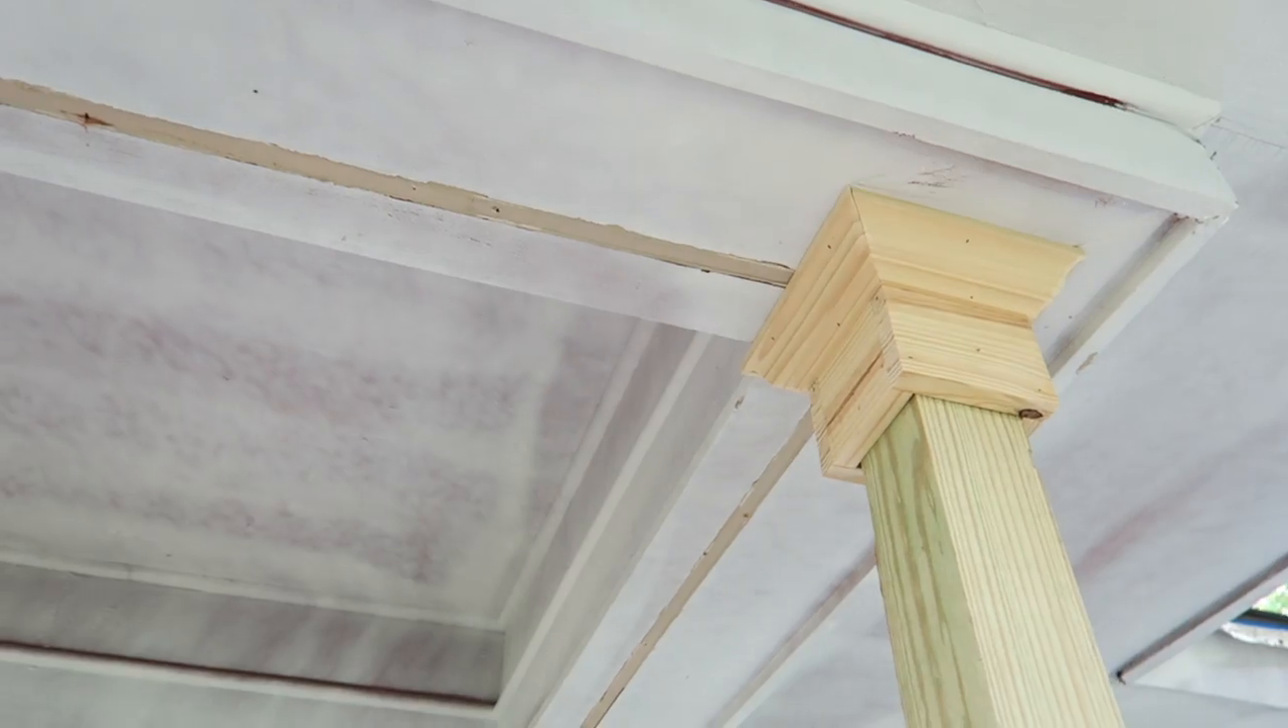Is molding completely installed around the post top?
Yes.